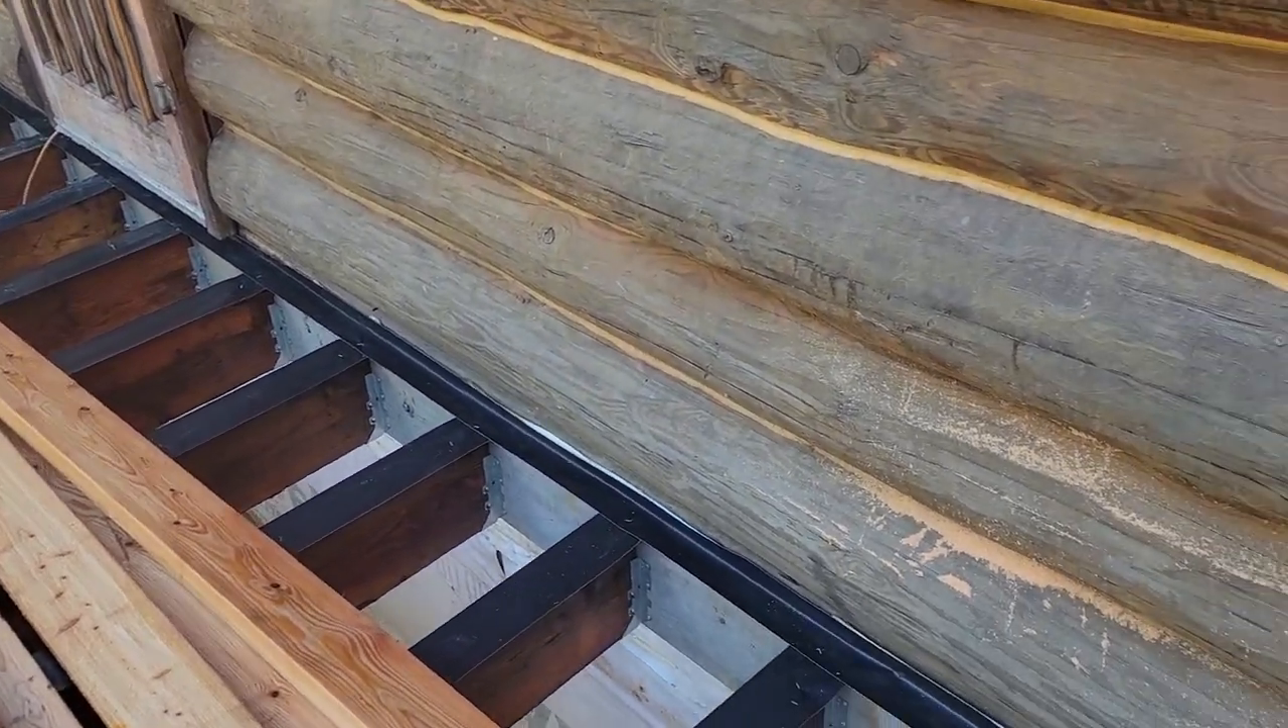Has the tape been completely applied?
Yes.